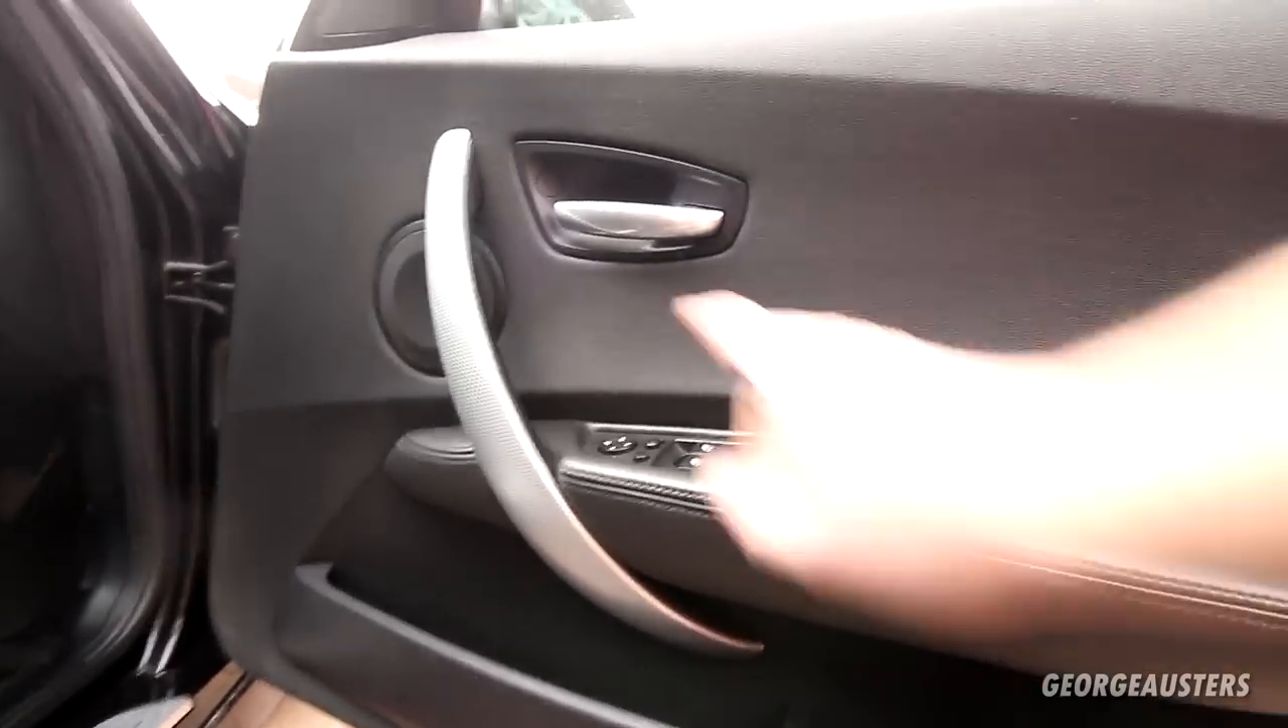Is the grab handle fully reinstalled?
Yes.